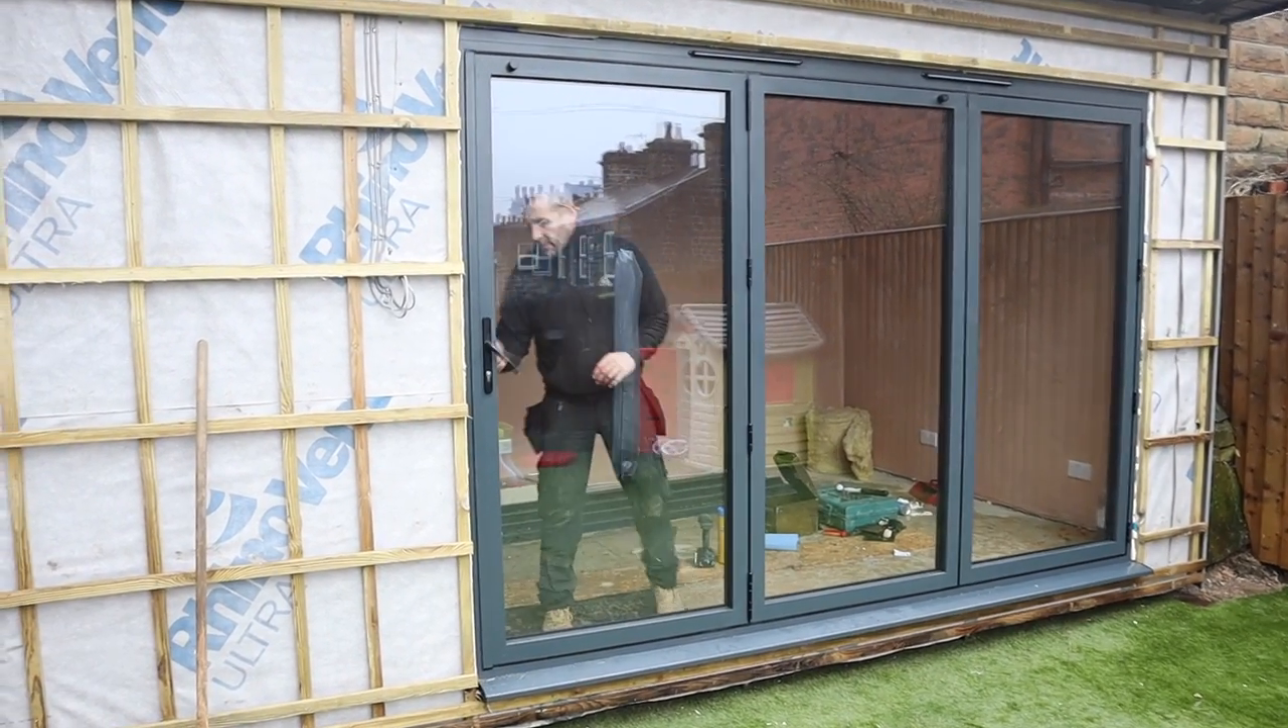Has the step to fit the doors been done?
Yes.